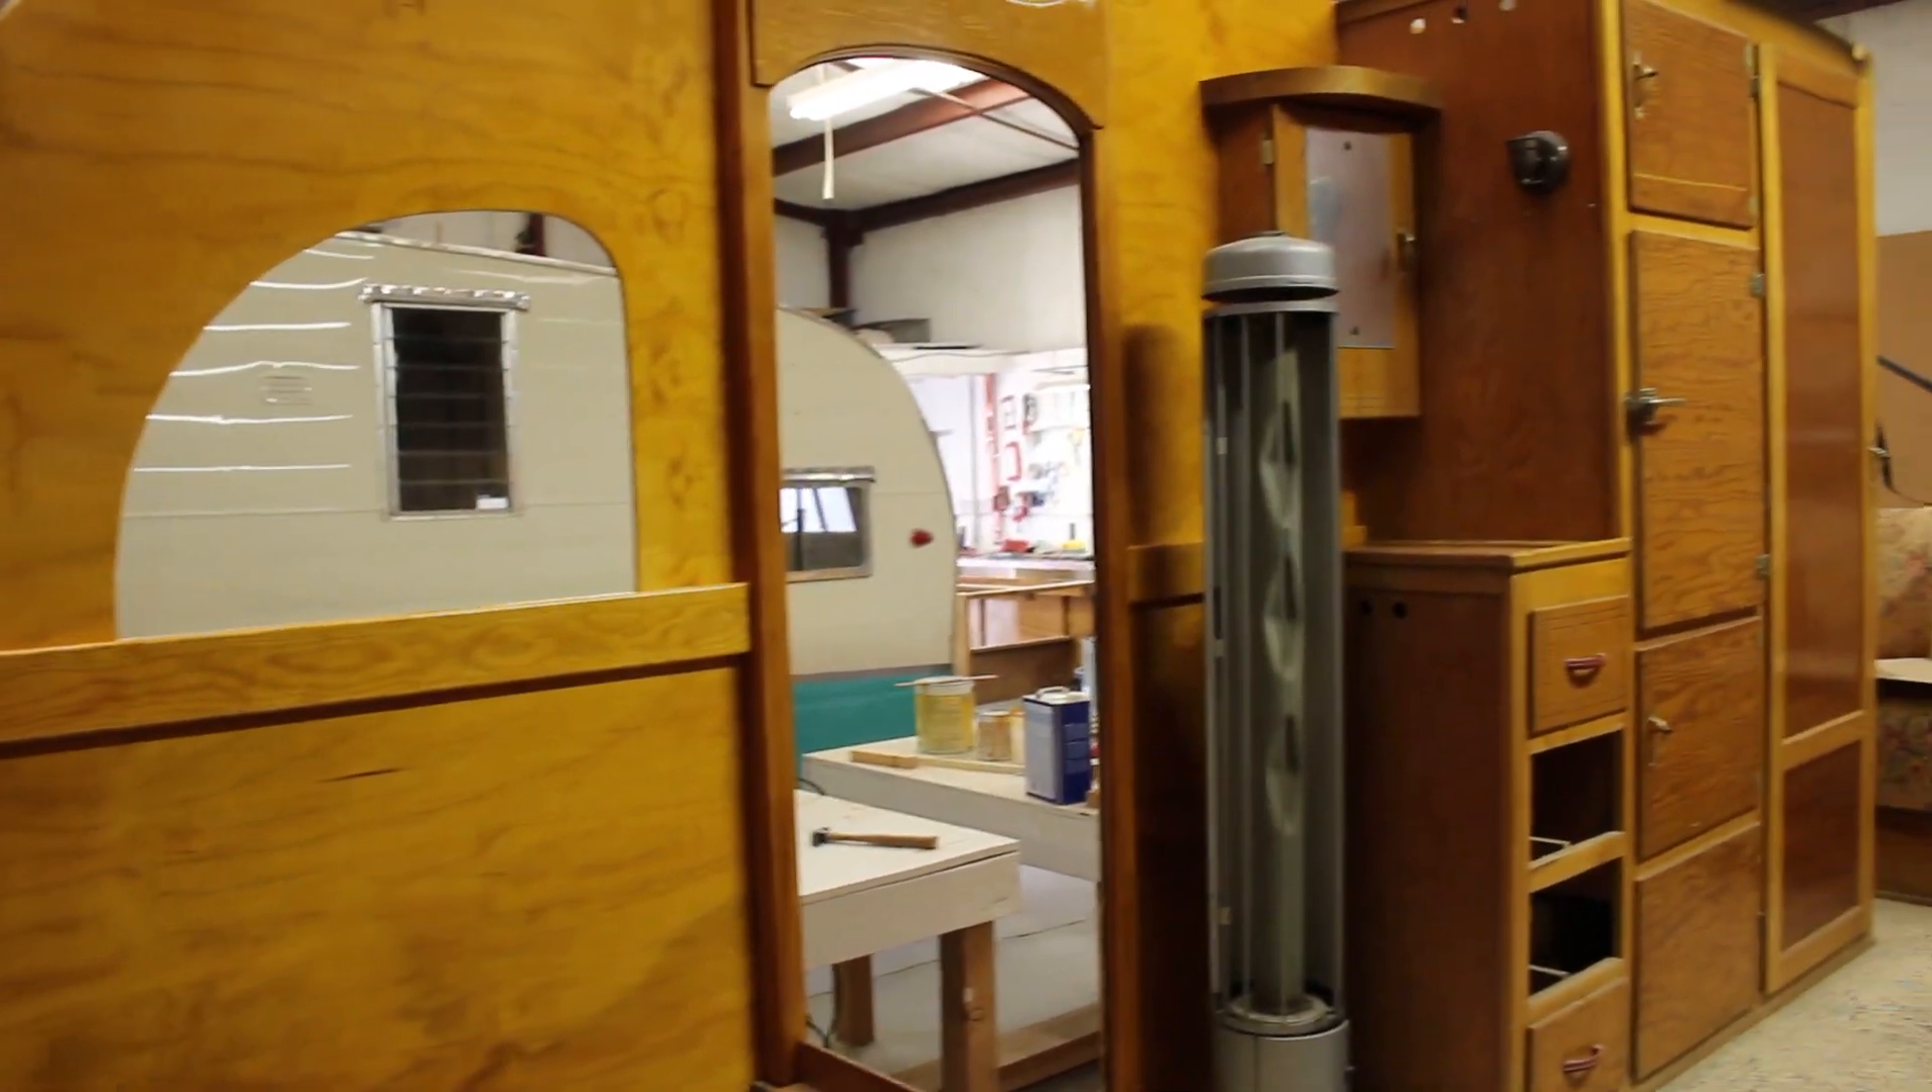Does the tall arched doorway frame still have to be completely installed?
No.